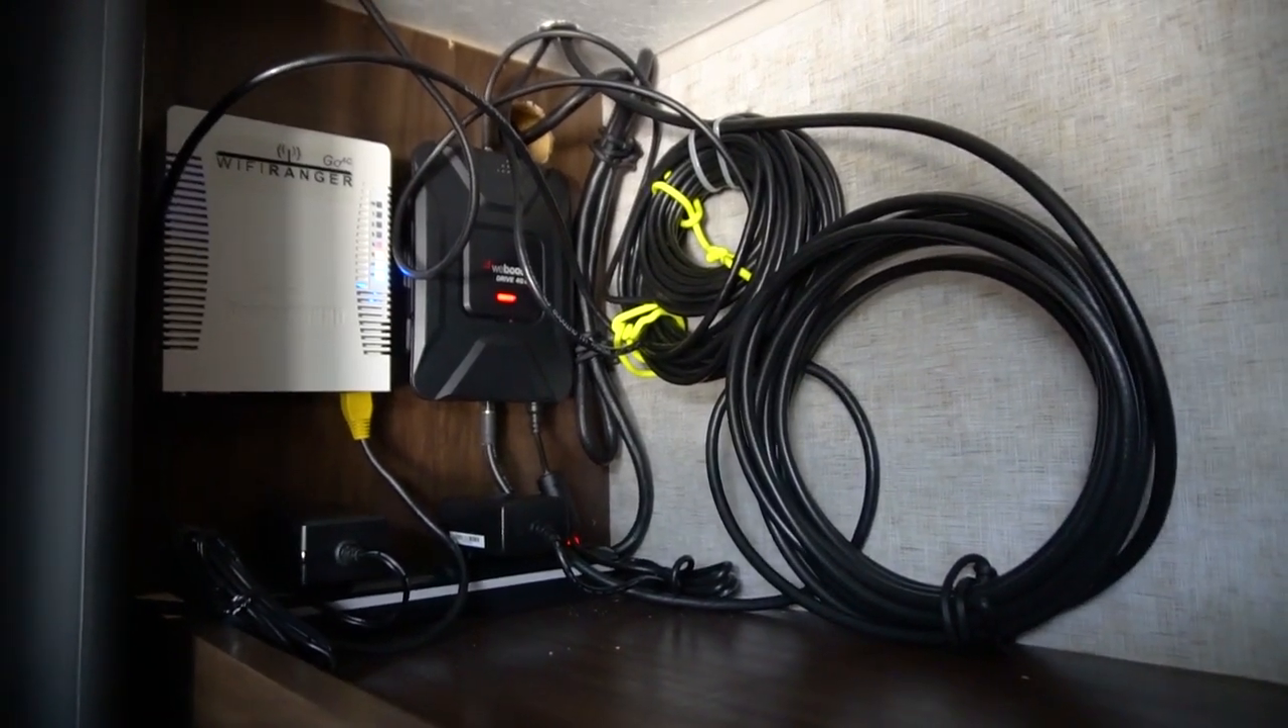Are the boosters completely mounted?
Yes.